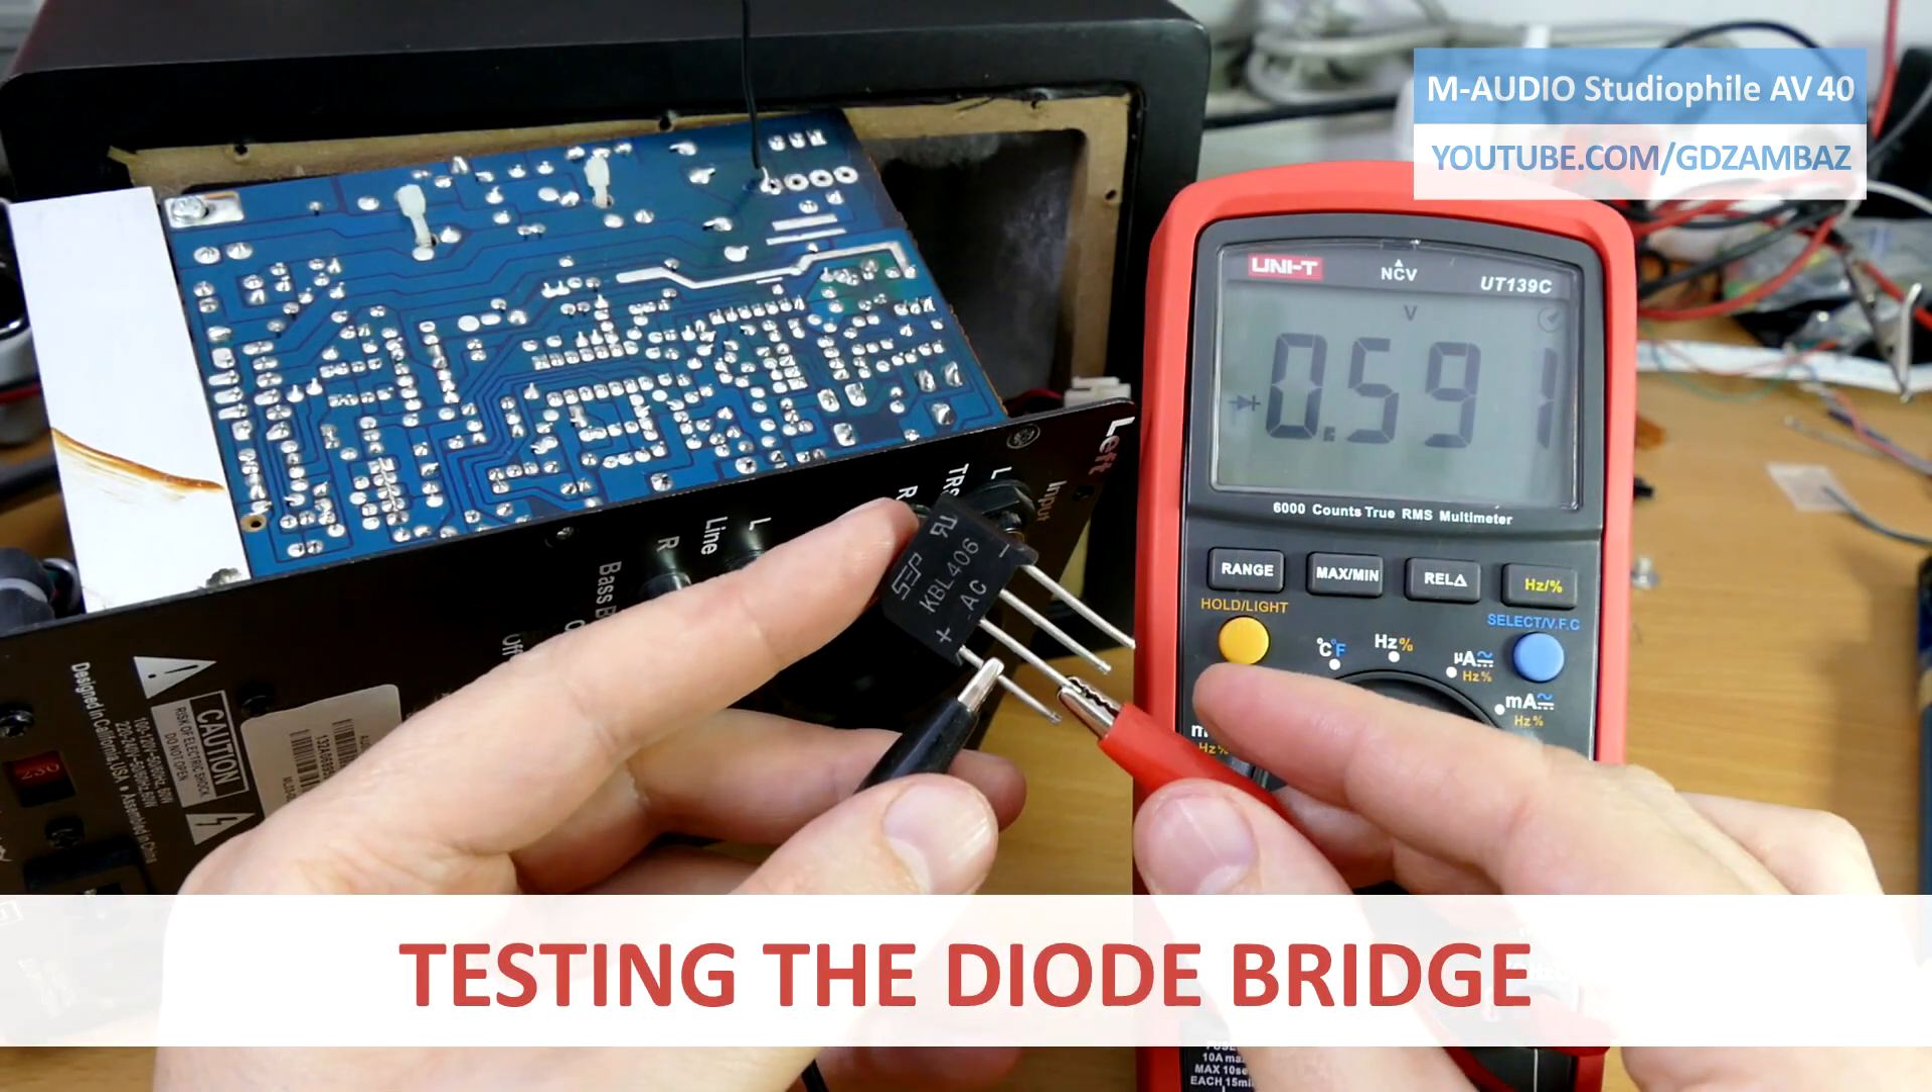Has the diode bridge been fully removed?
Yes.